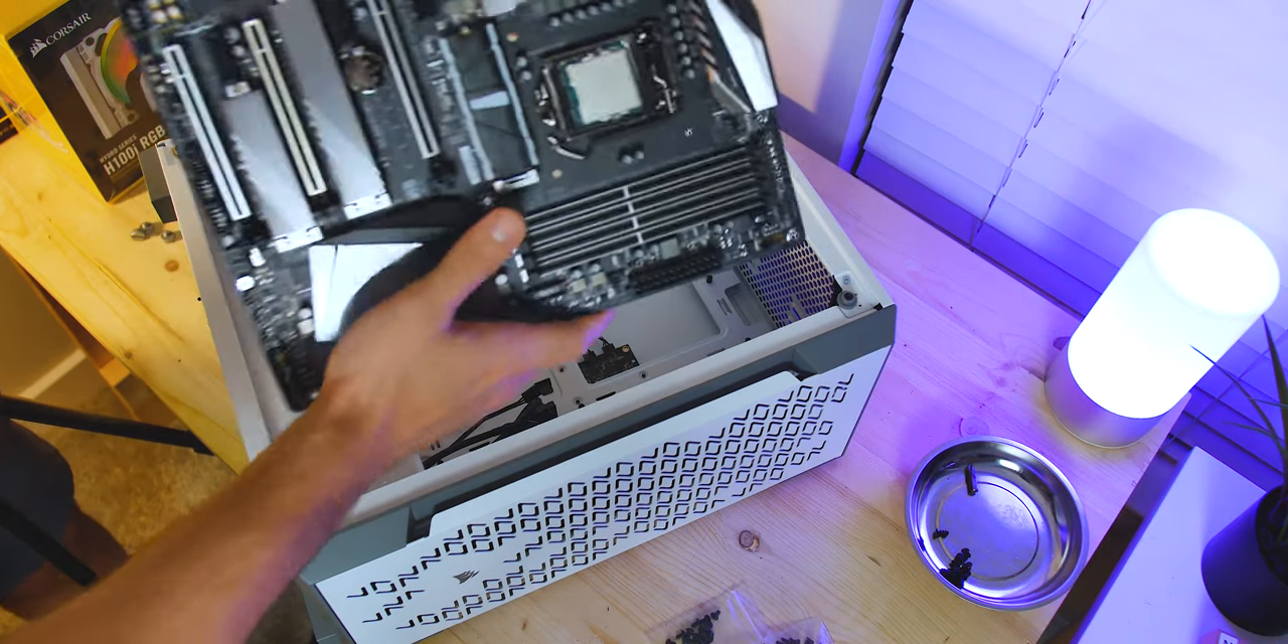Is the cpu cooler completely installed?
No.